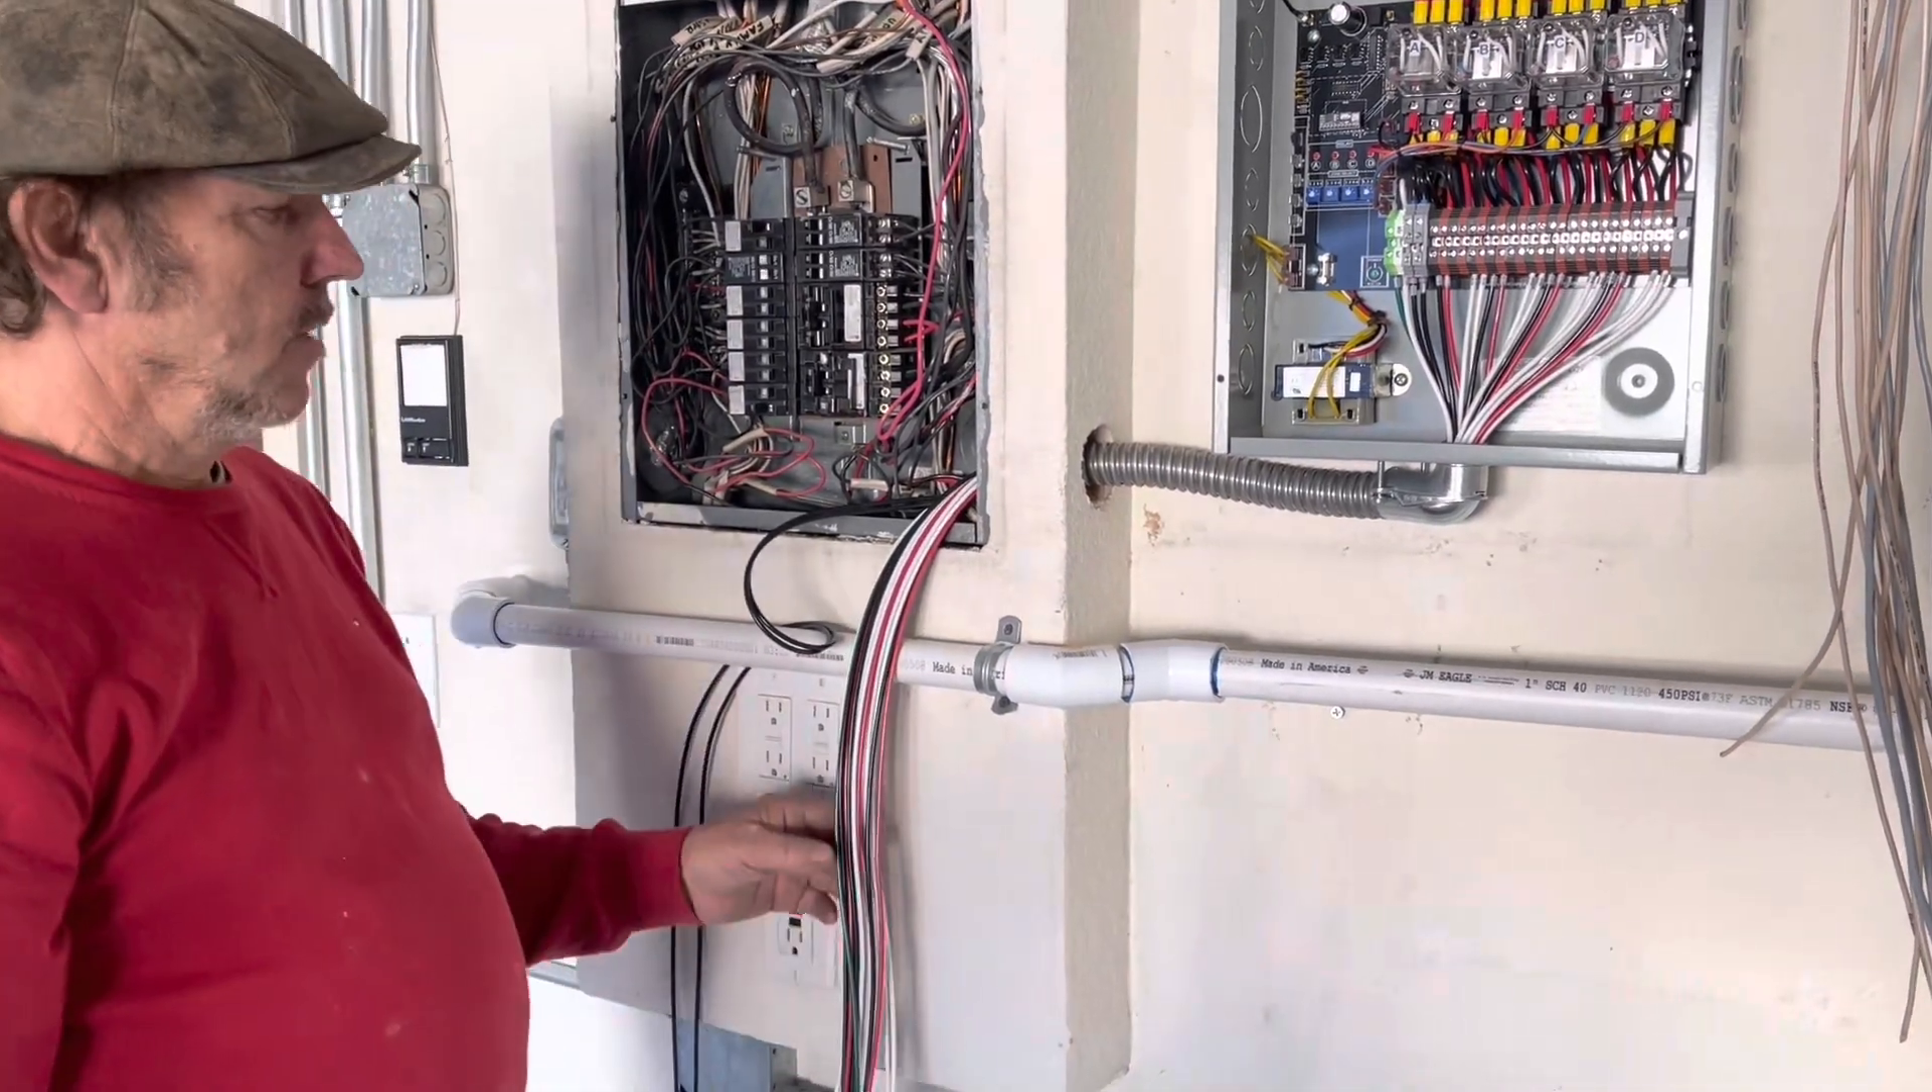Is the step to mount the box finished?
Yes.